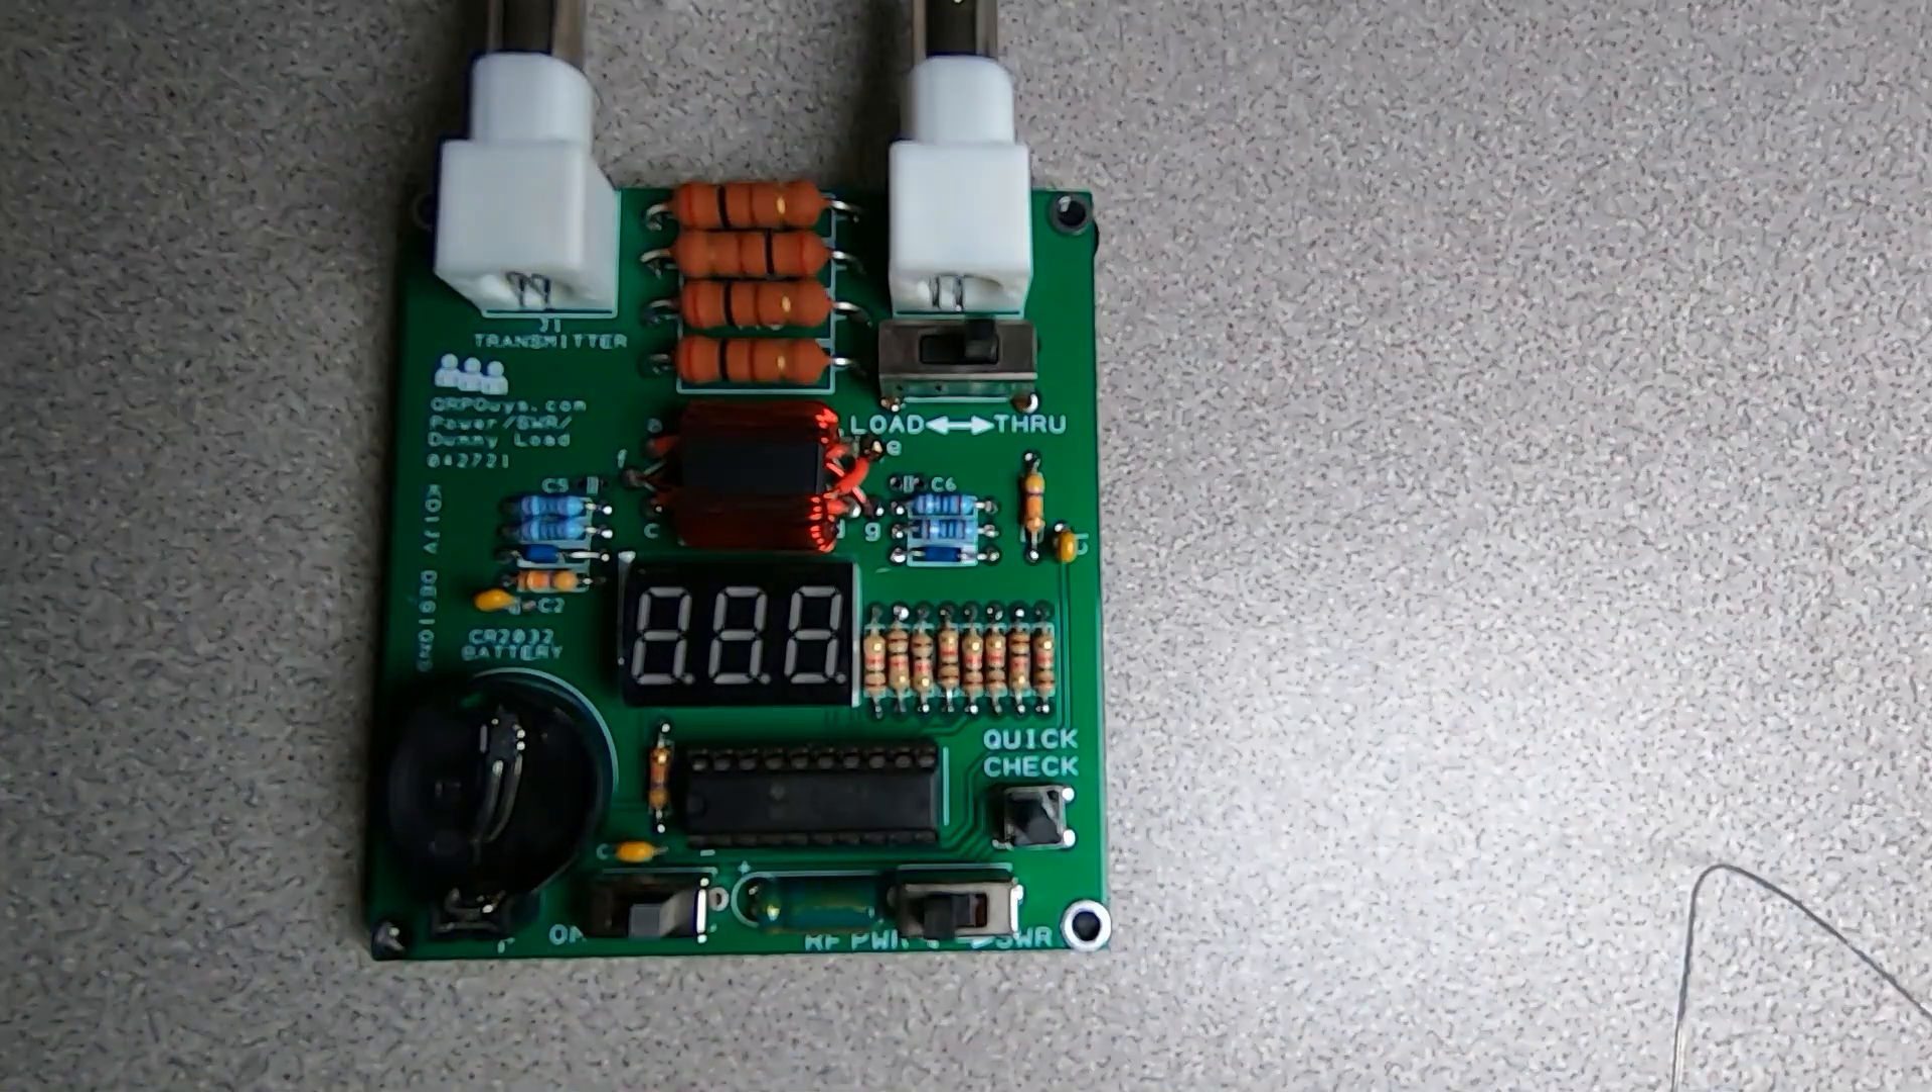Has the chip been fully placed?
Yes.